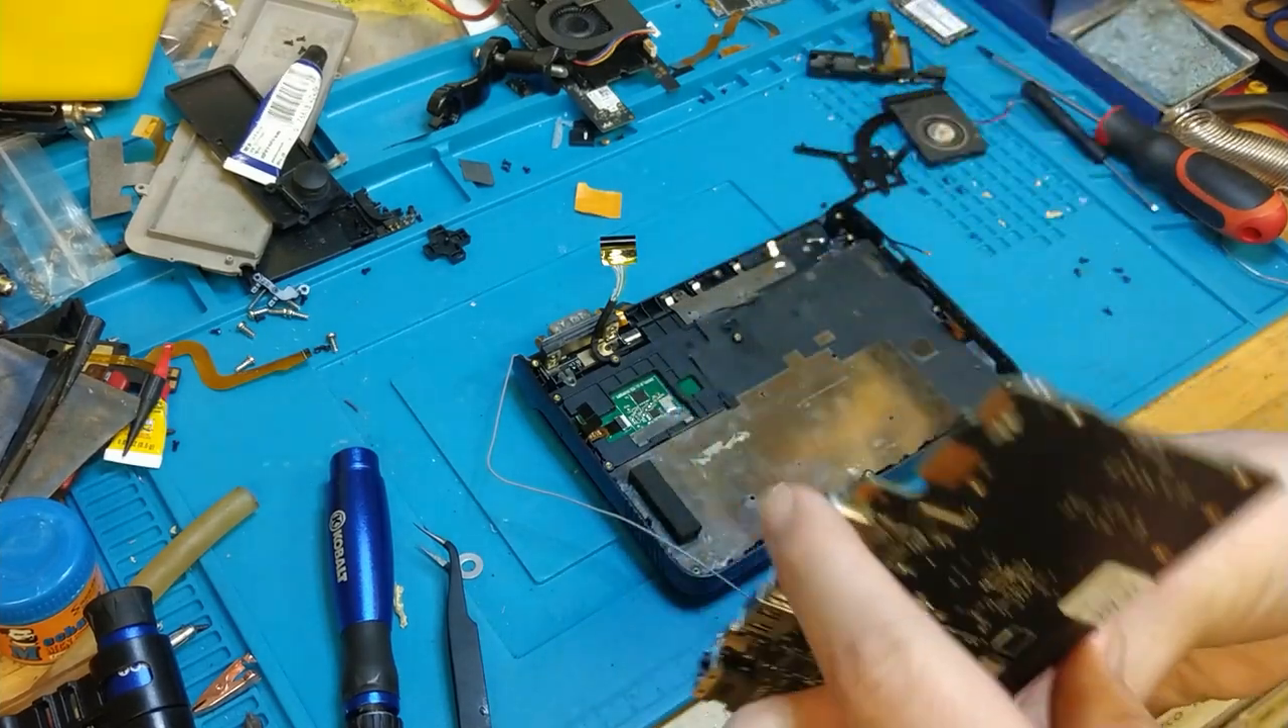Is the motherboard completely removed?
Yes.